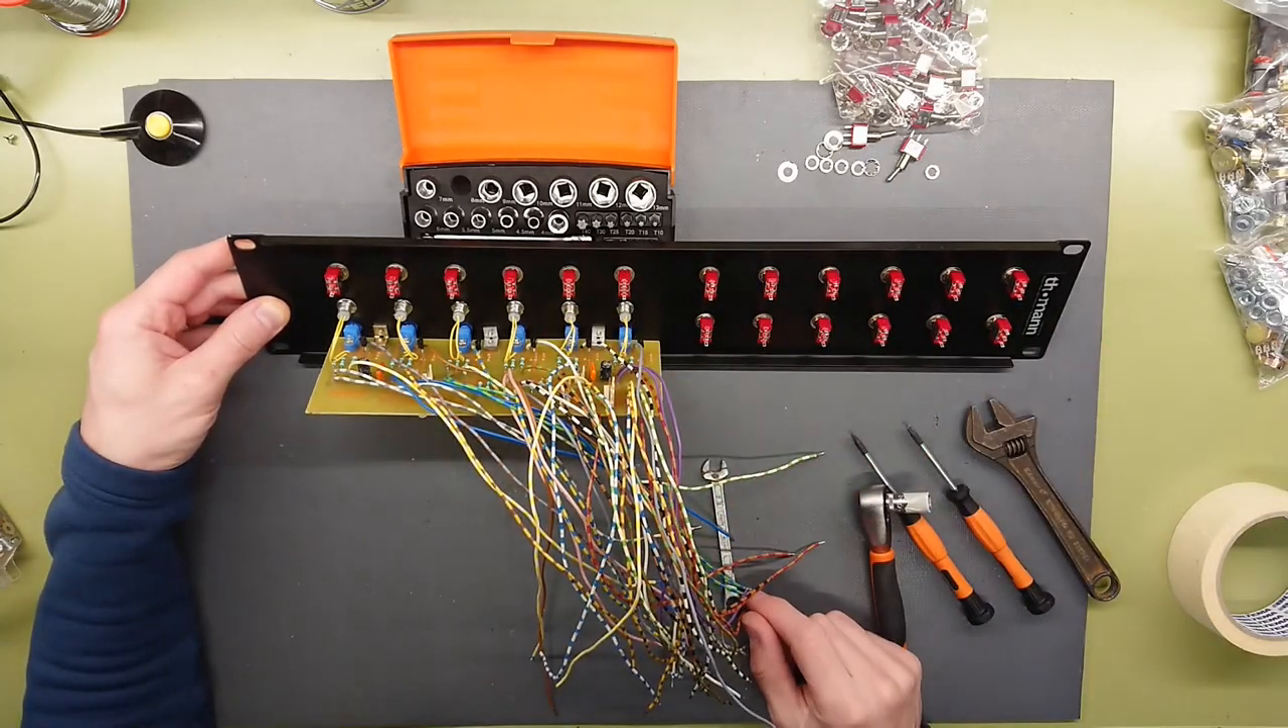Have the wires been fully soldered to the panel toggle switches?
No.